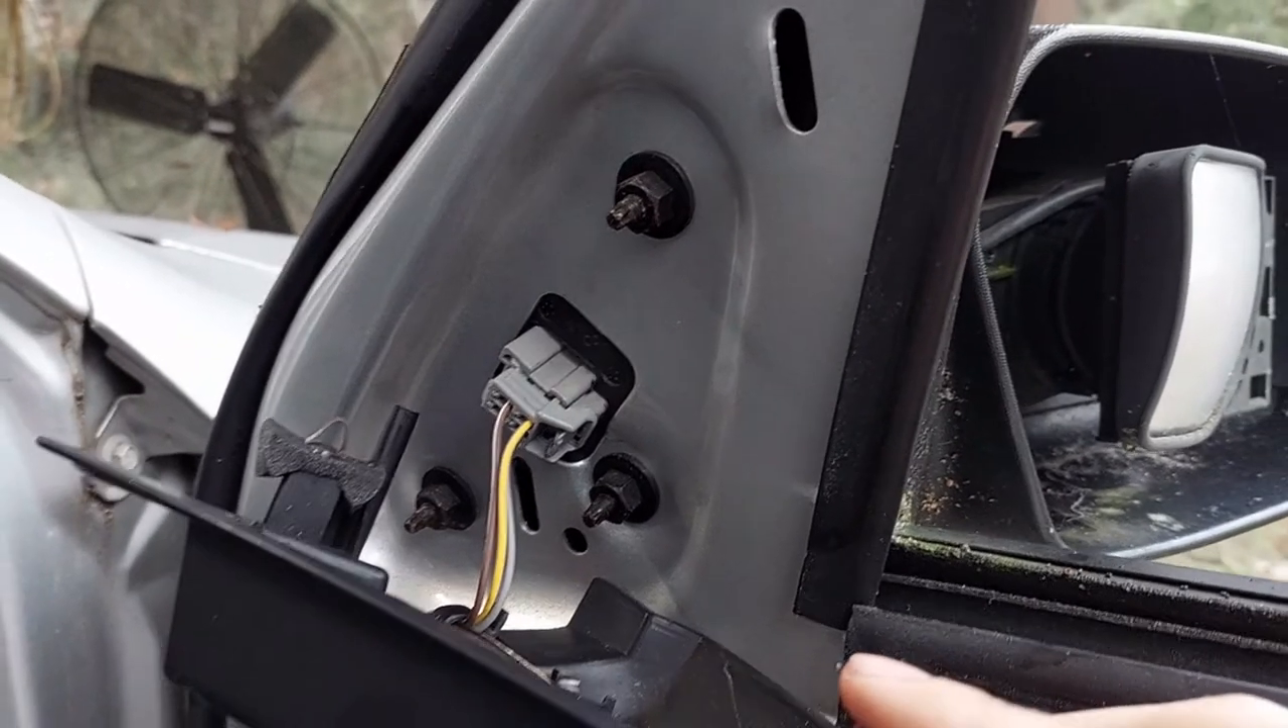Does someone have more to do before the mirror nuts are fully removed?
Yes.